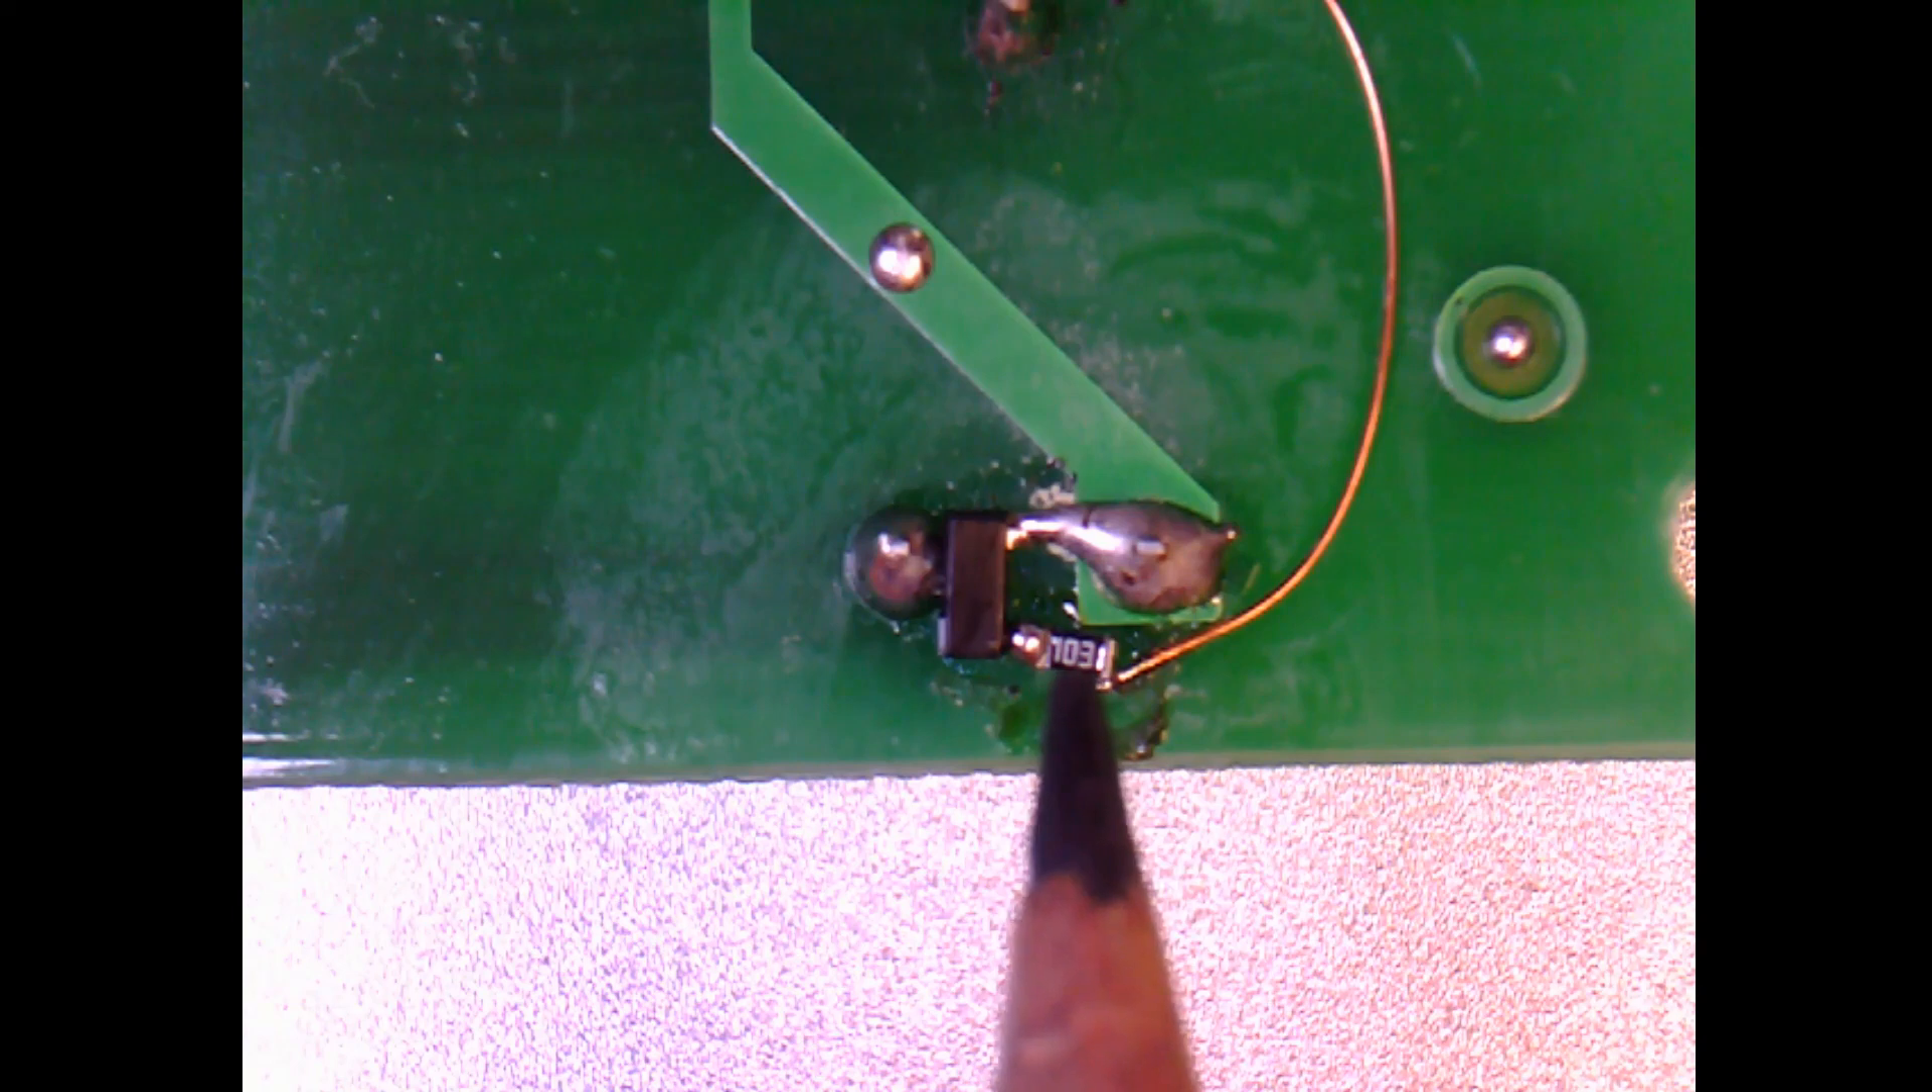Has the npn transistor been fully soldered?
Yes.